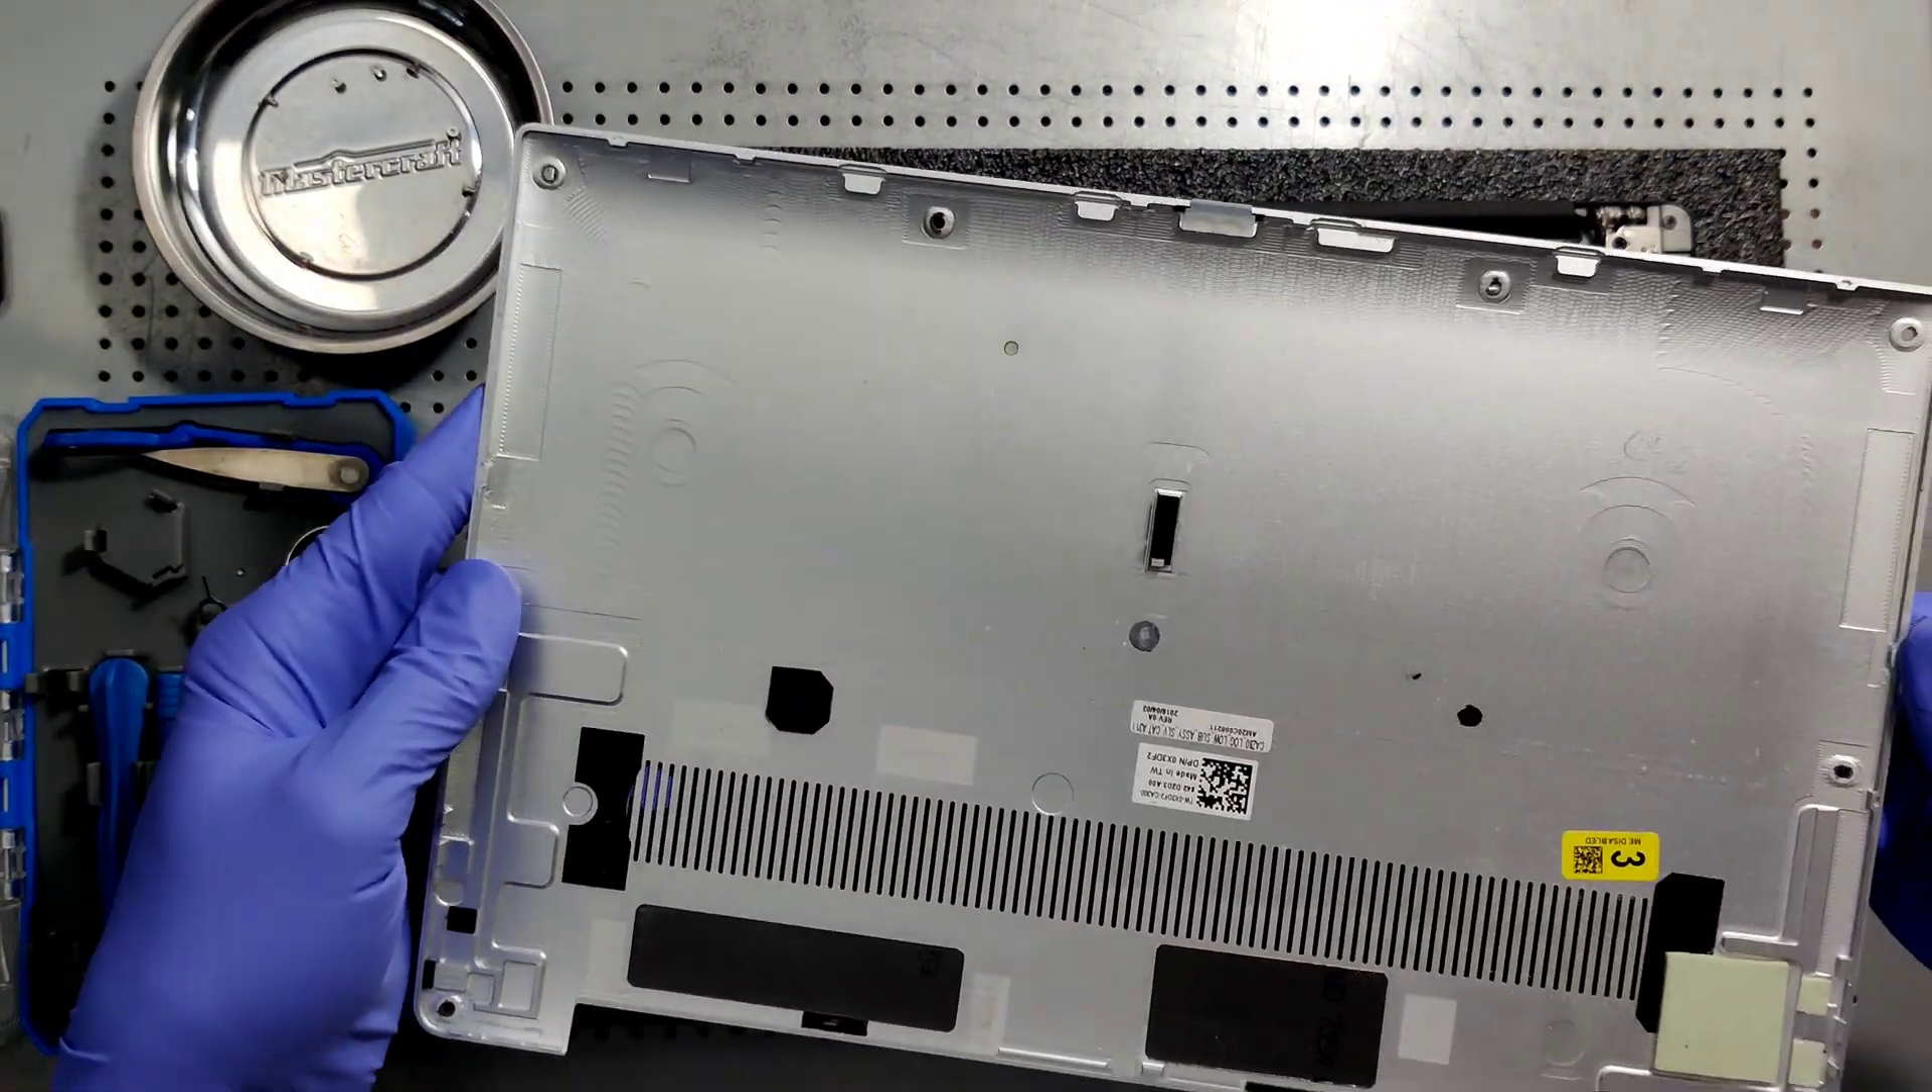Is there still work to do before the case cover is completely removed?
No.